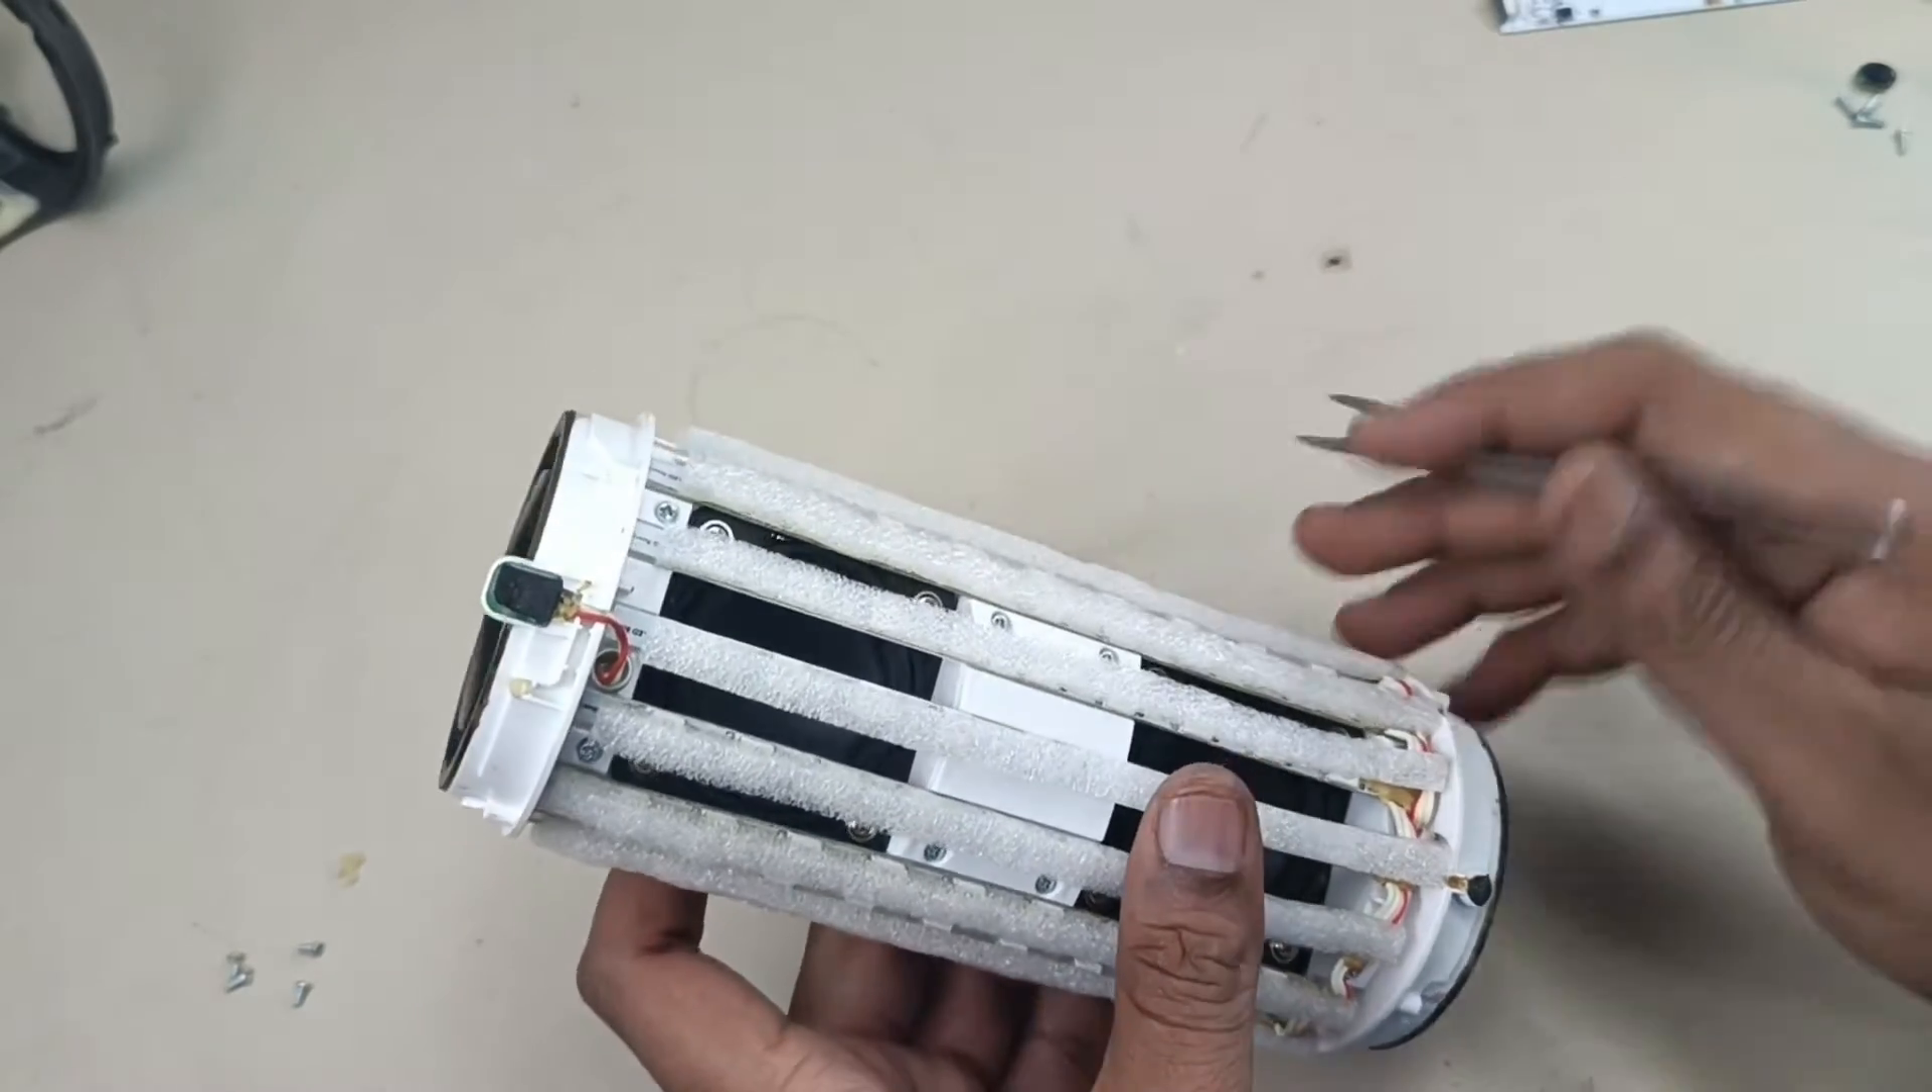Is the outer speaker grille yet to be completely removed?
No.